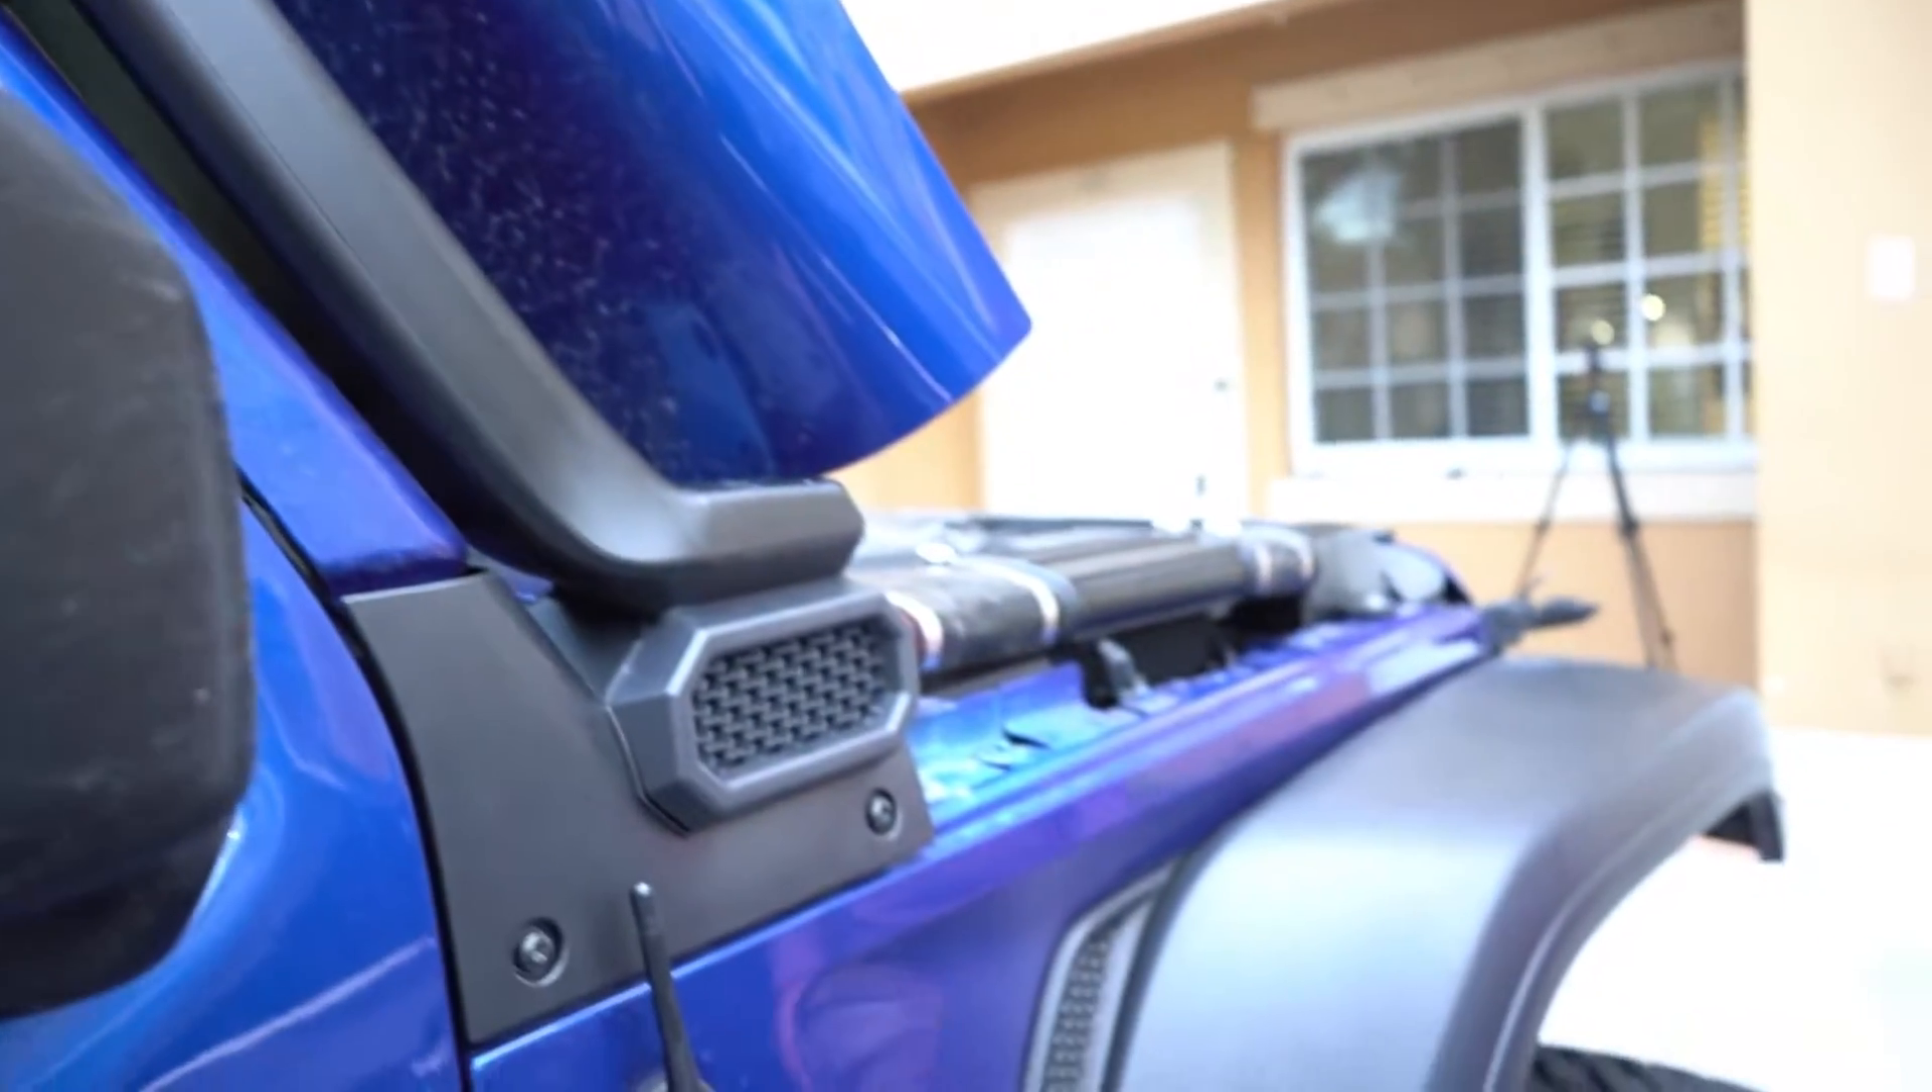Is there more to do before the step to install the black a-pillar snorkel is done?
No.